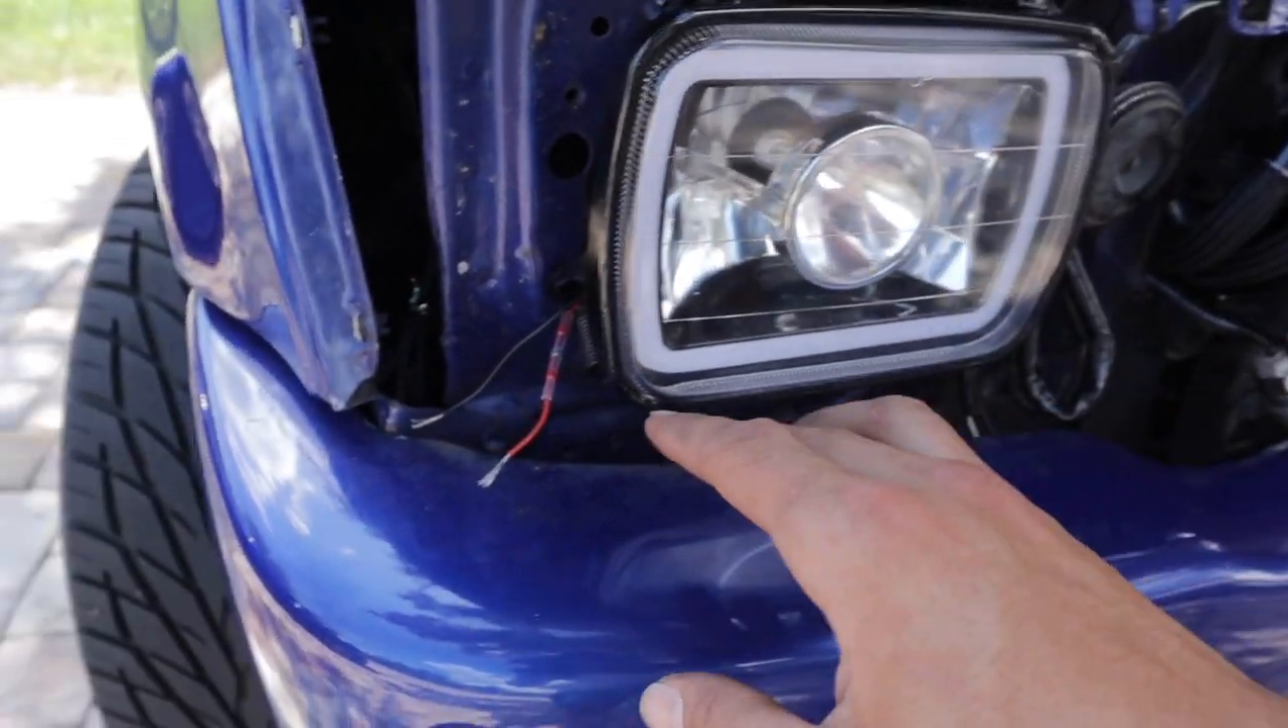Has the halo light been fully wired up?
No.